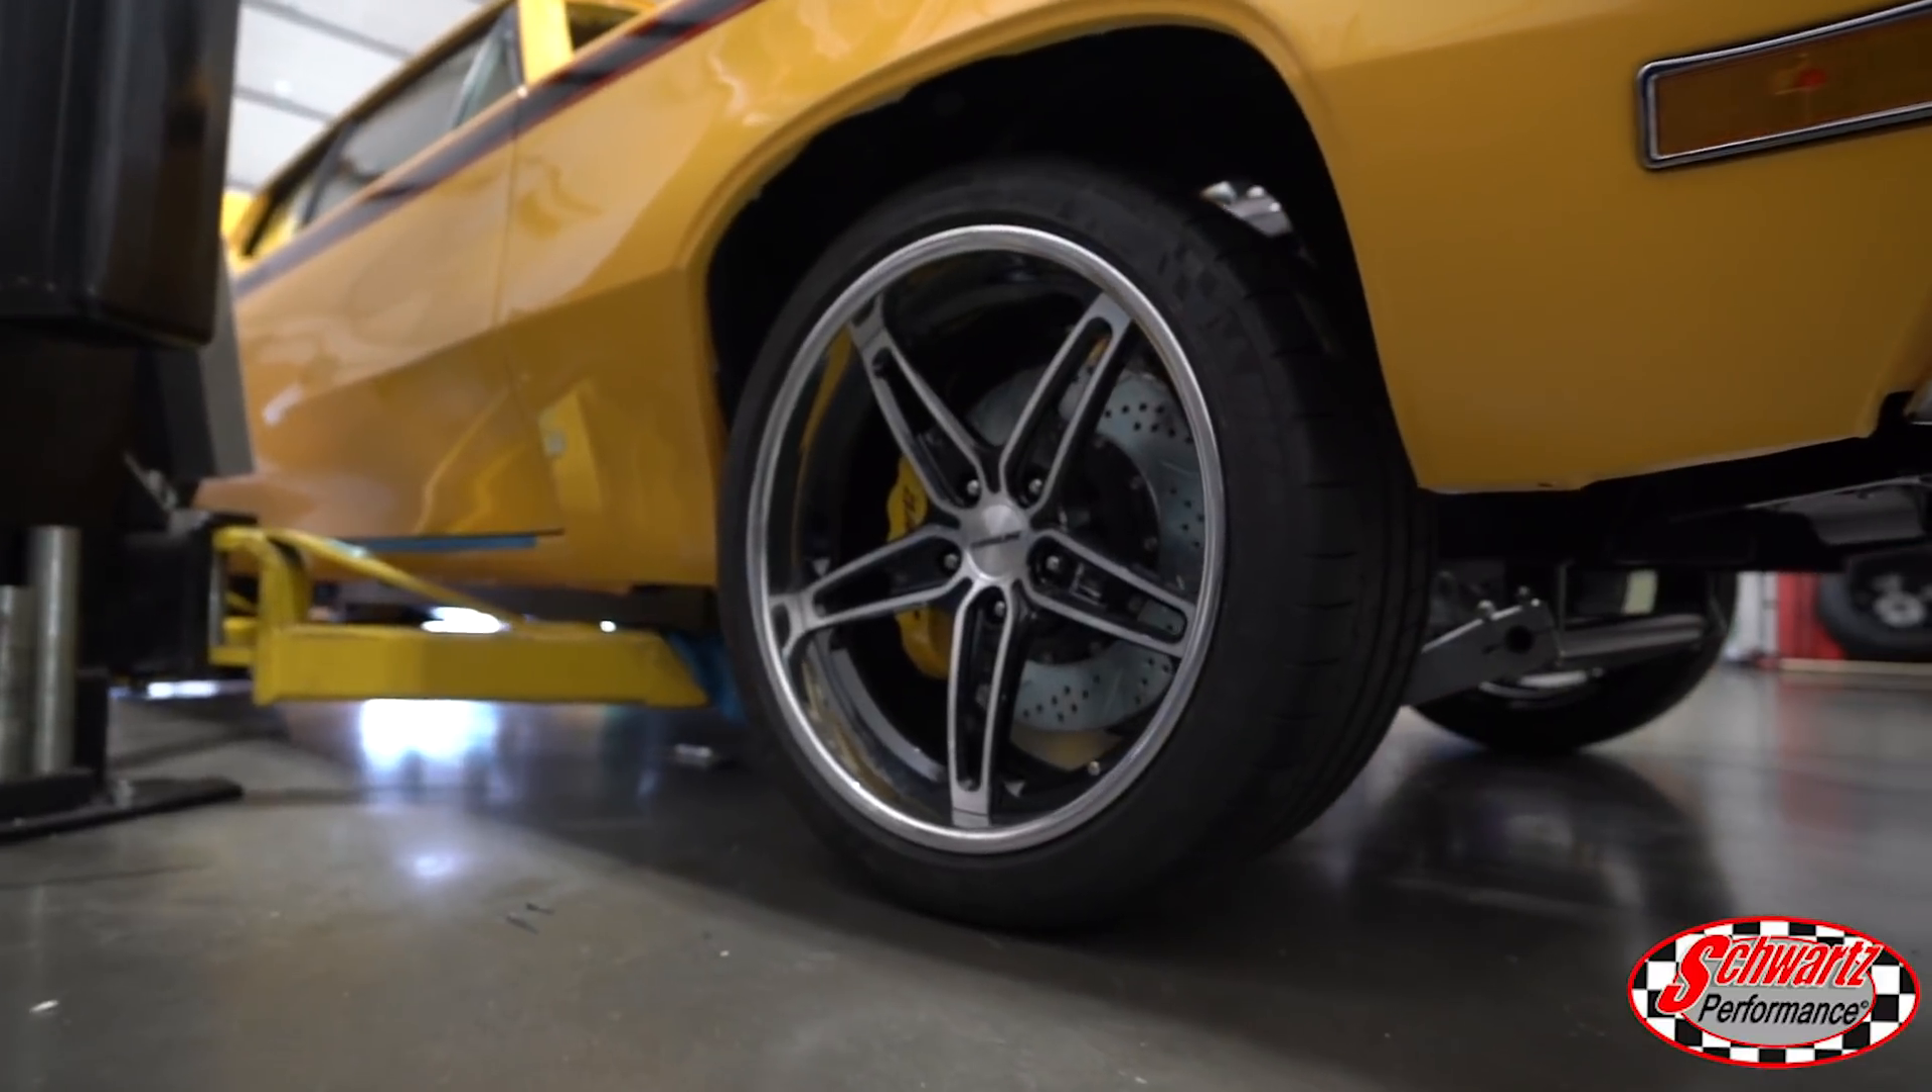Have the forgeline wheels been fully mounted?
Yes.